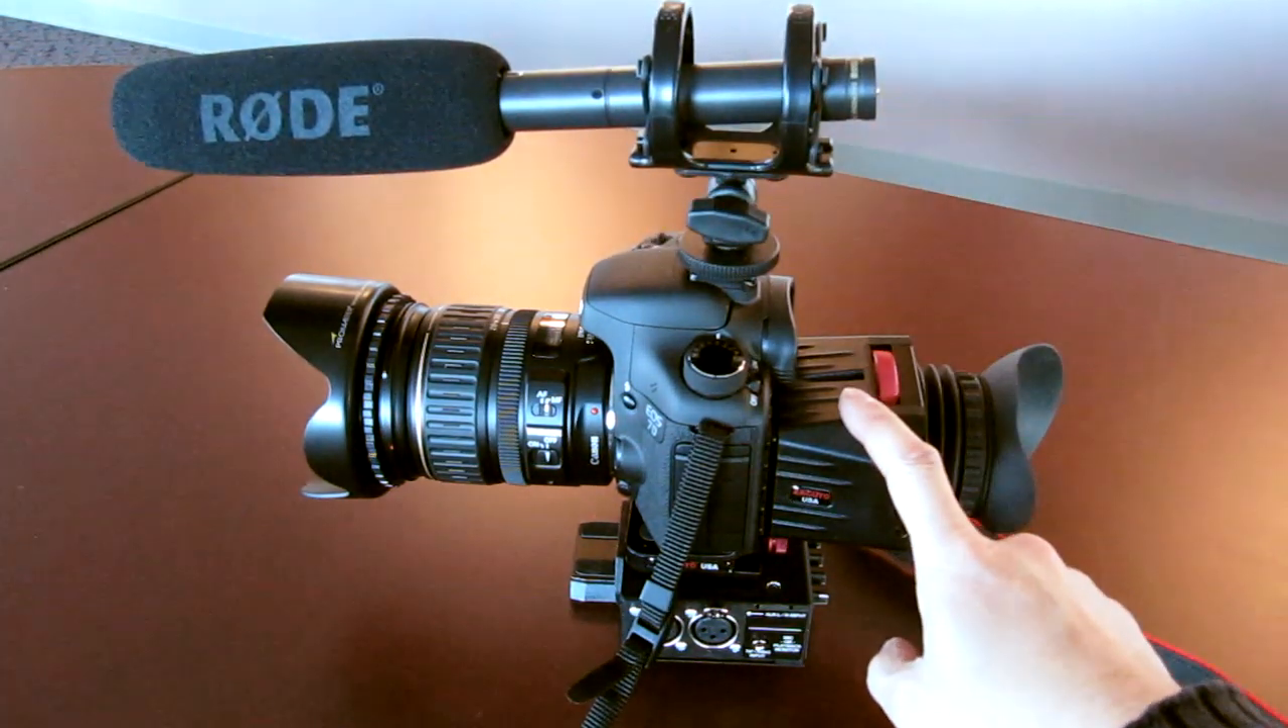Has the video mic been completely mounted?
Yes.